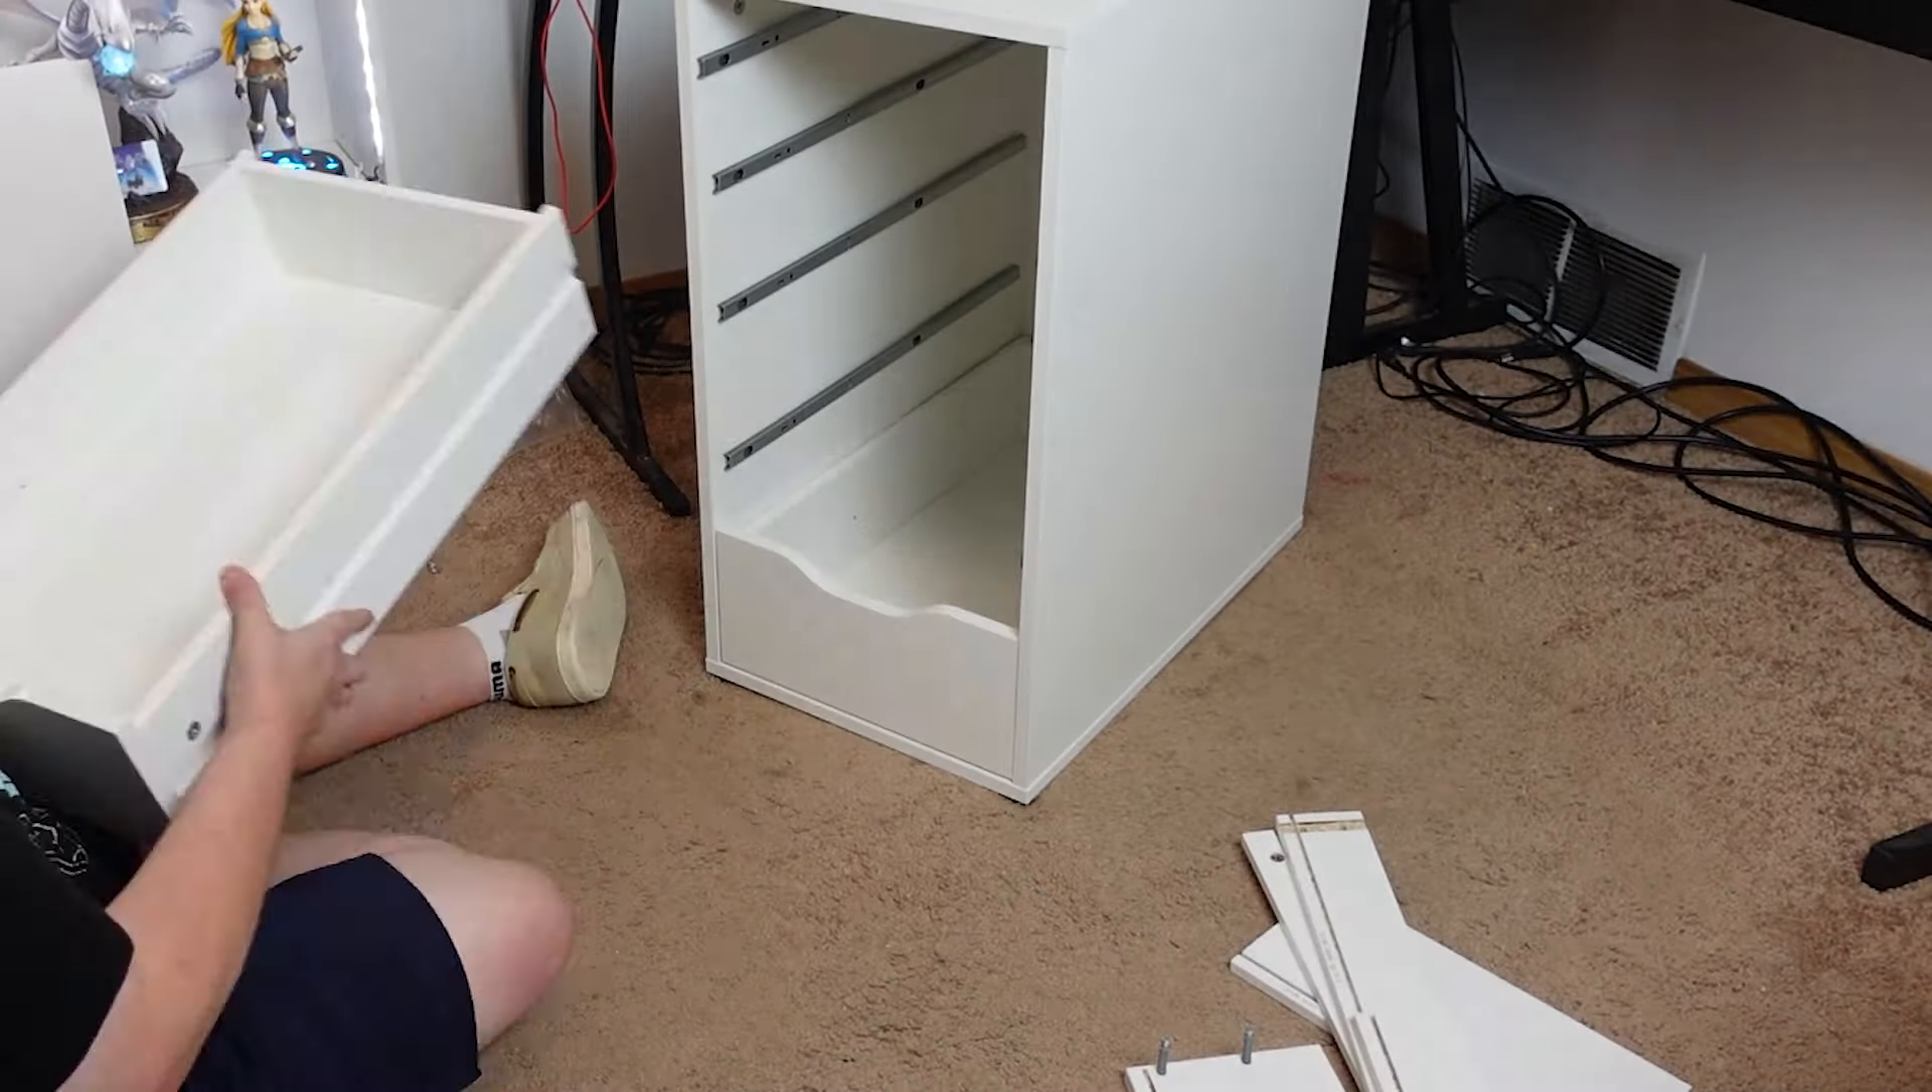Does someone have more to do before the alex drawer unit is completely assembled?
Yes.